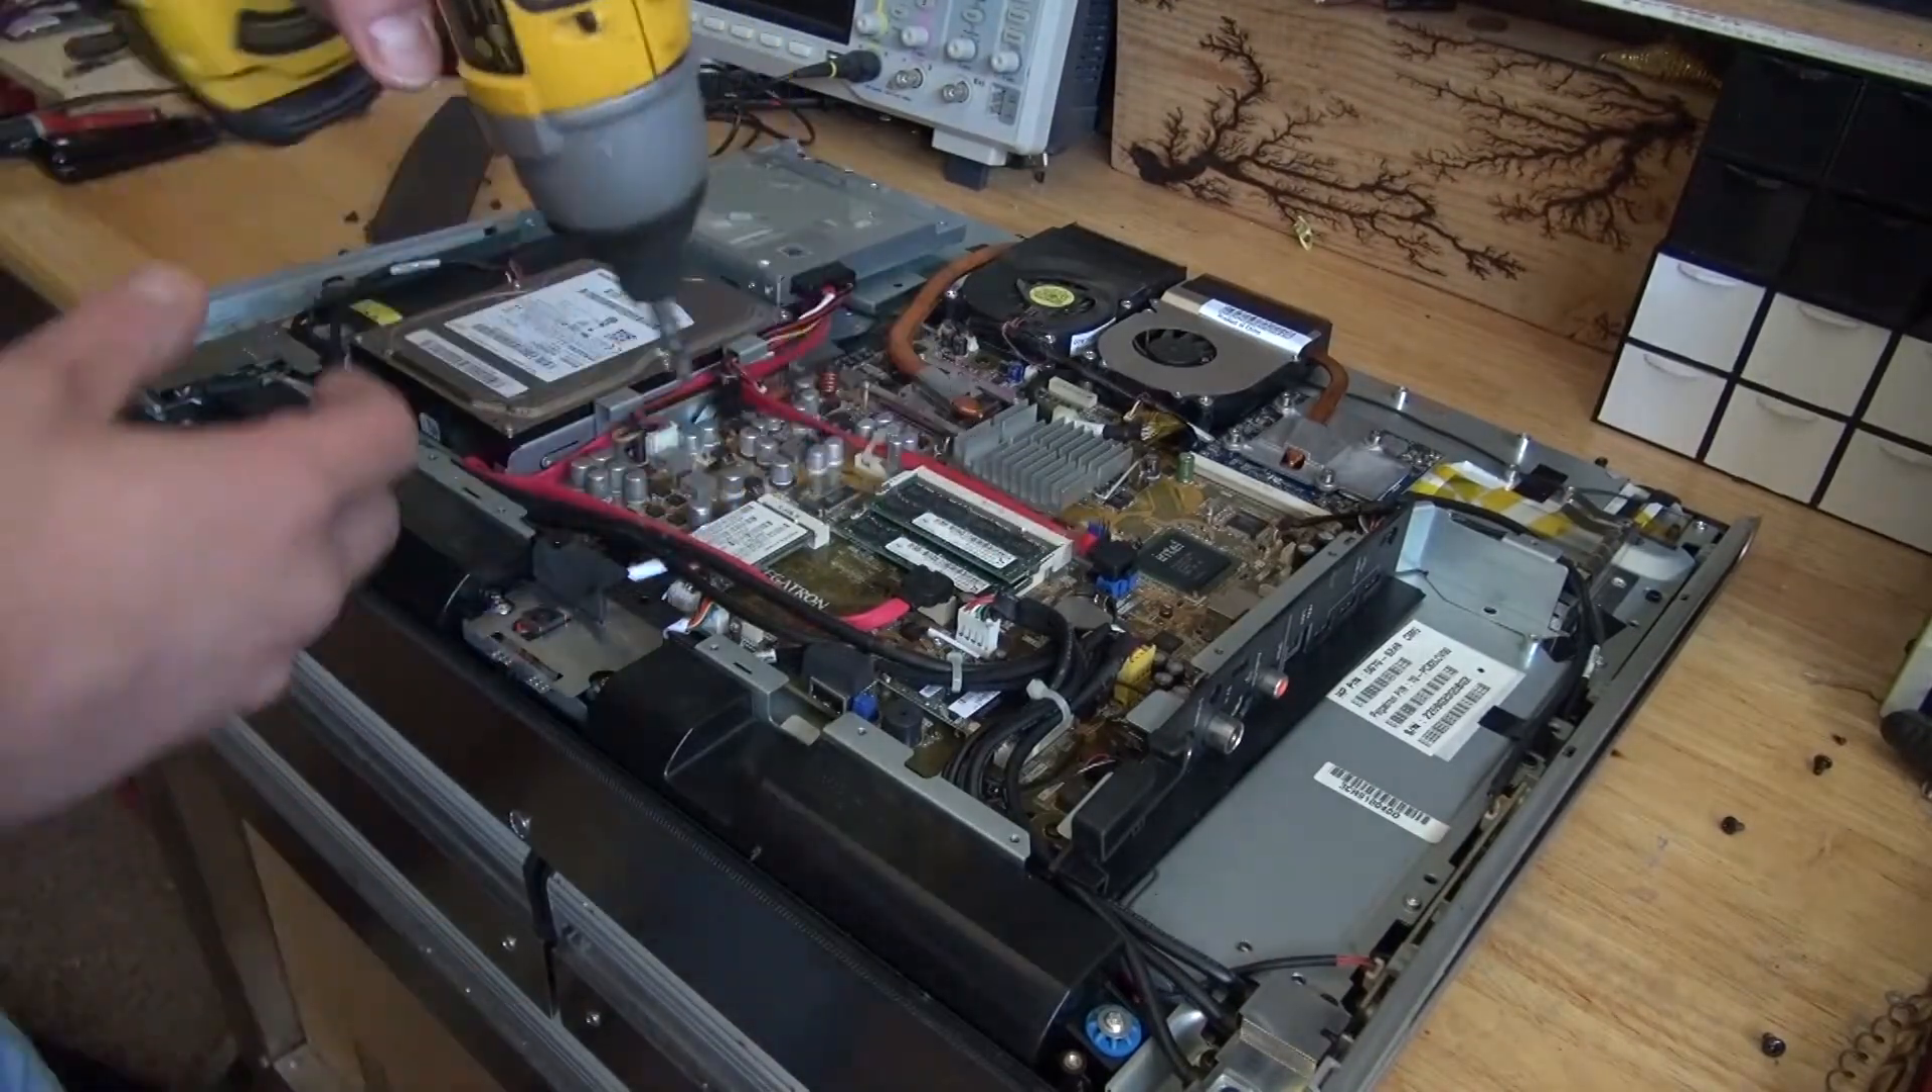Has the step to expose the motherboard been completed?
Yes.